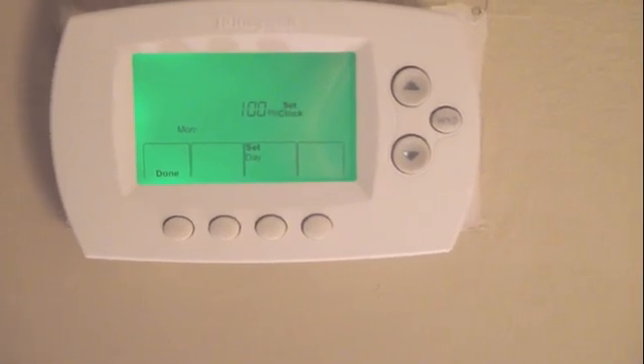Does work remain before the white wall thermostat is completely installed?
No.